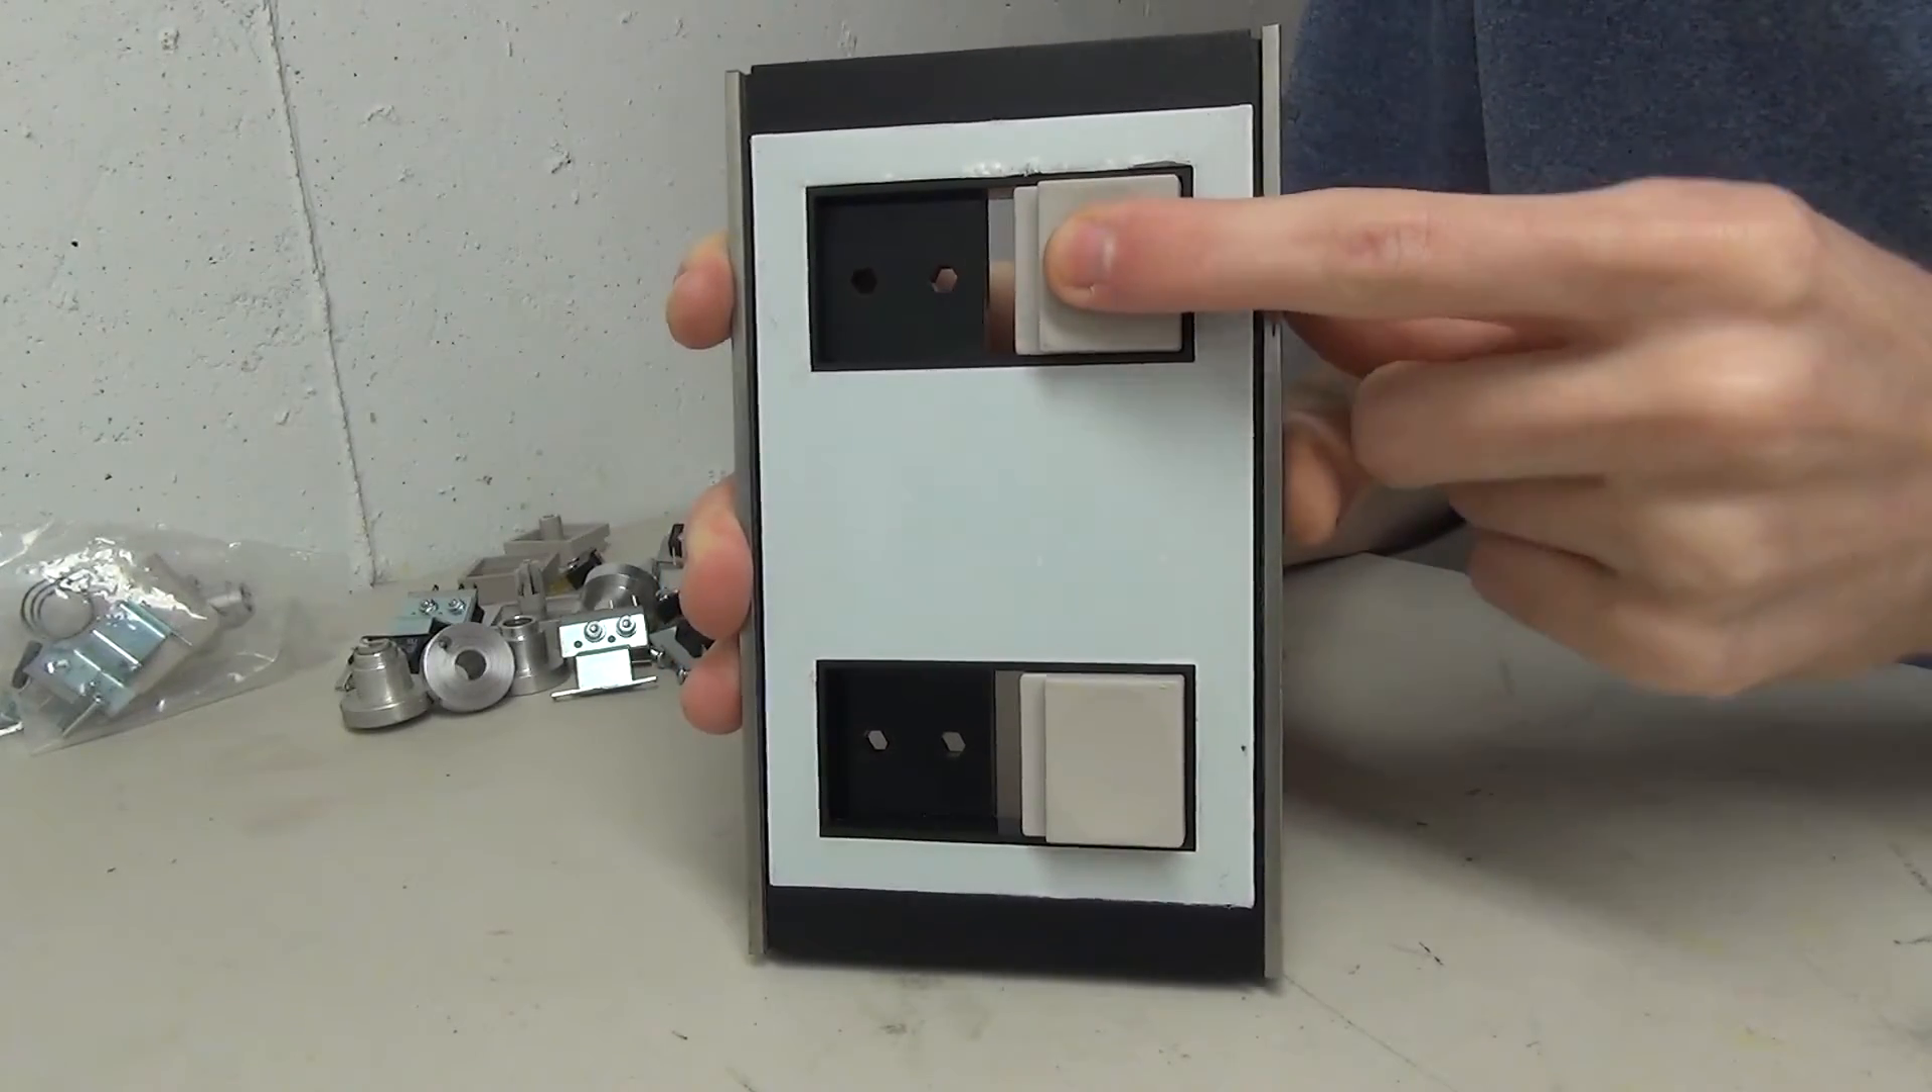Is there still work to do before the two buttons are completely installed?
No.